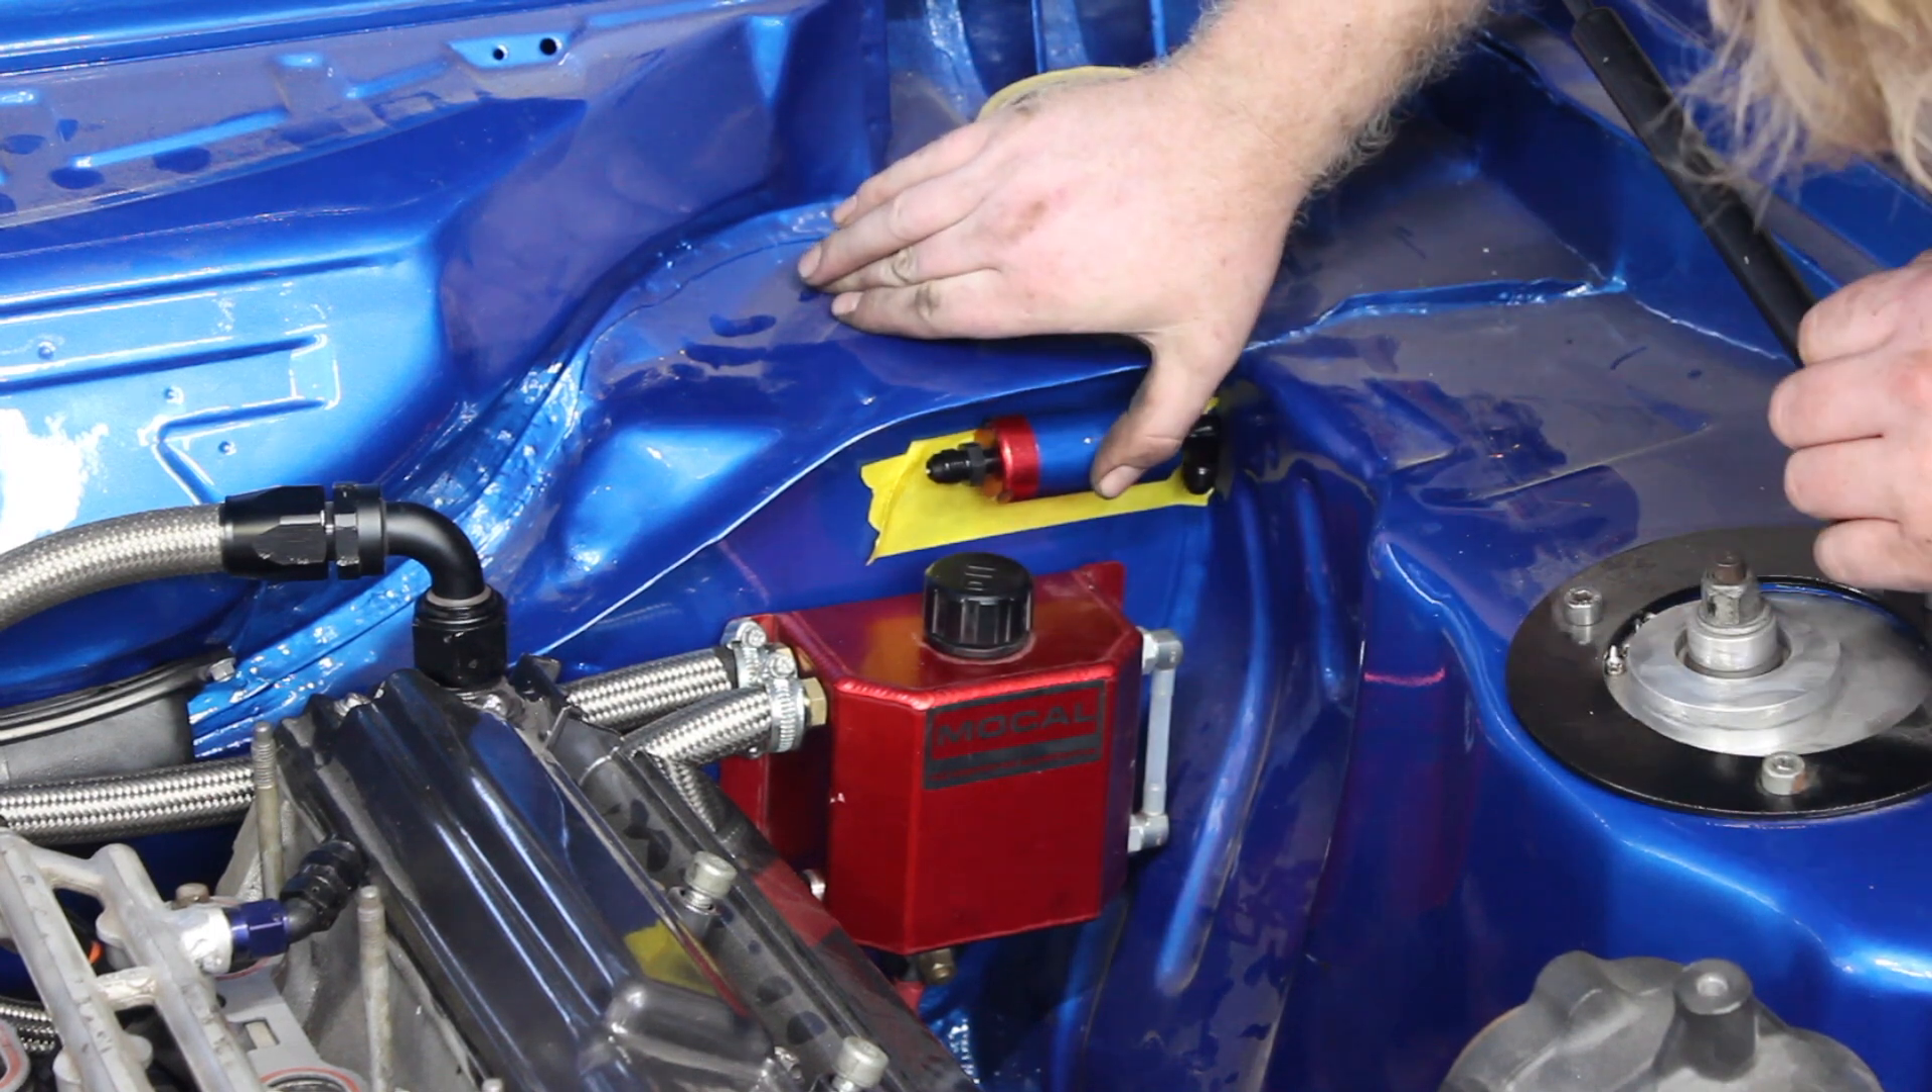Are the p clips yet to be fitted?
Yes.